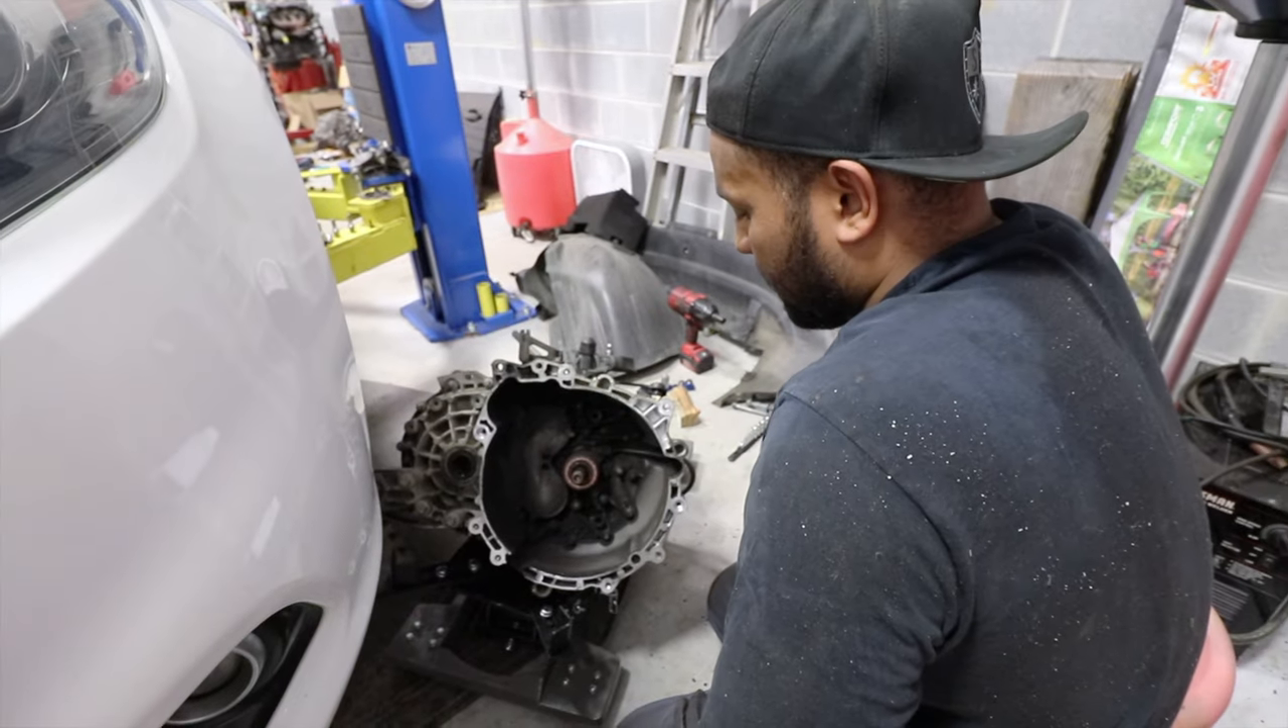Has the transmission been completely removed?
Yes.